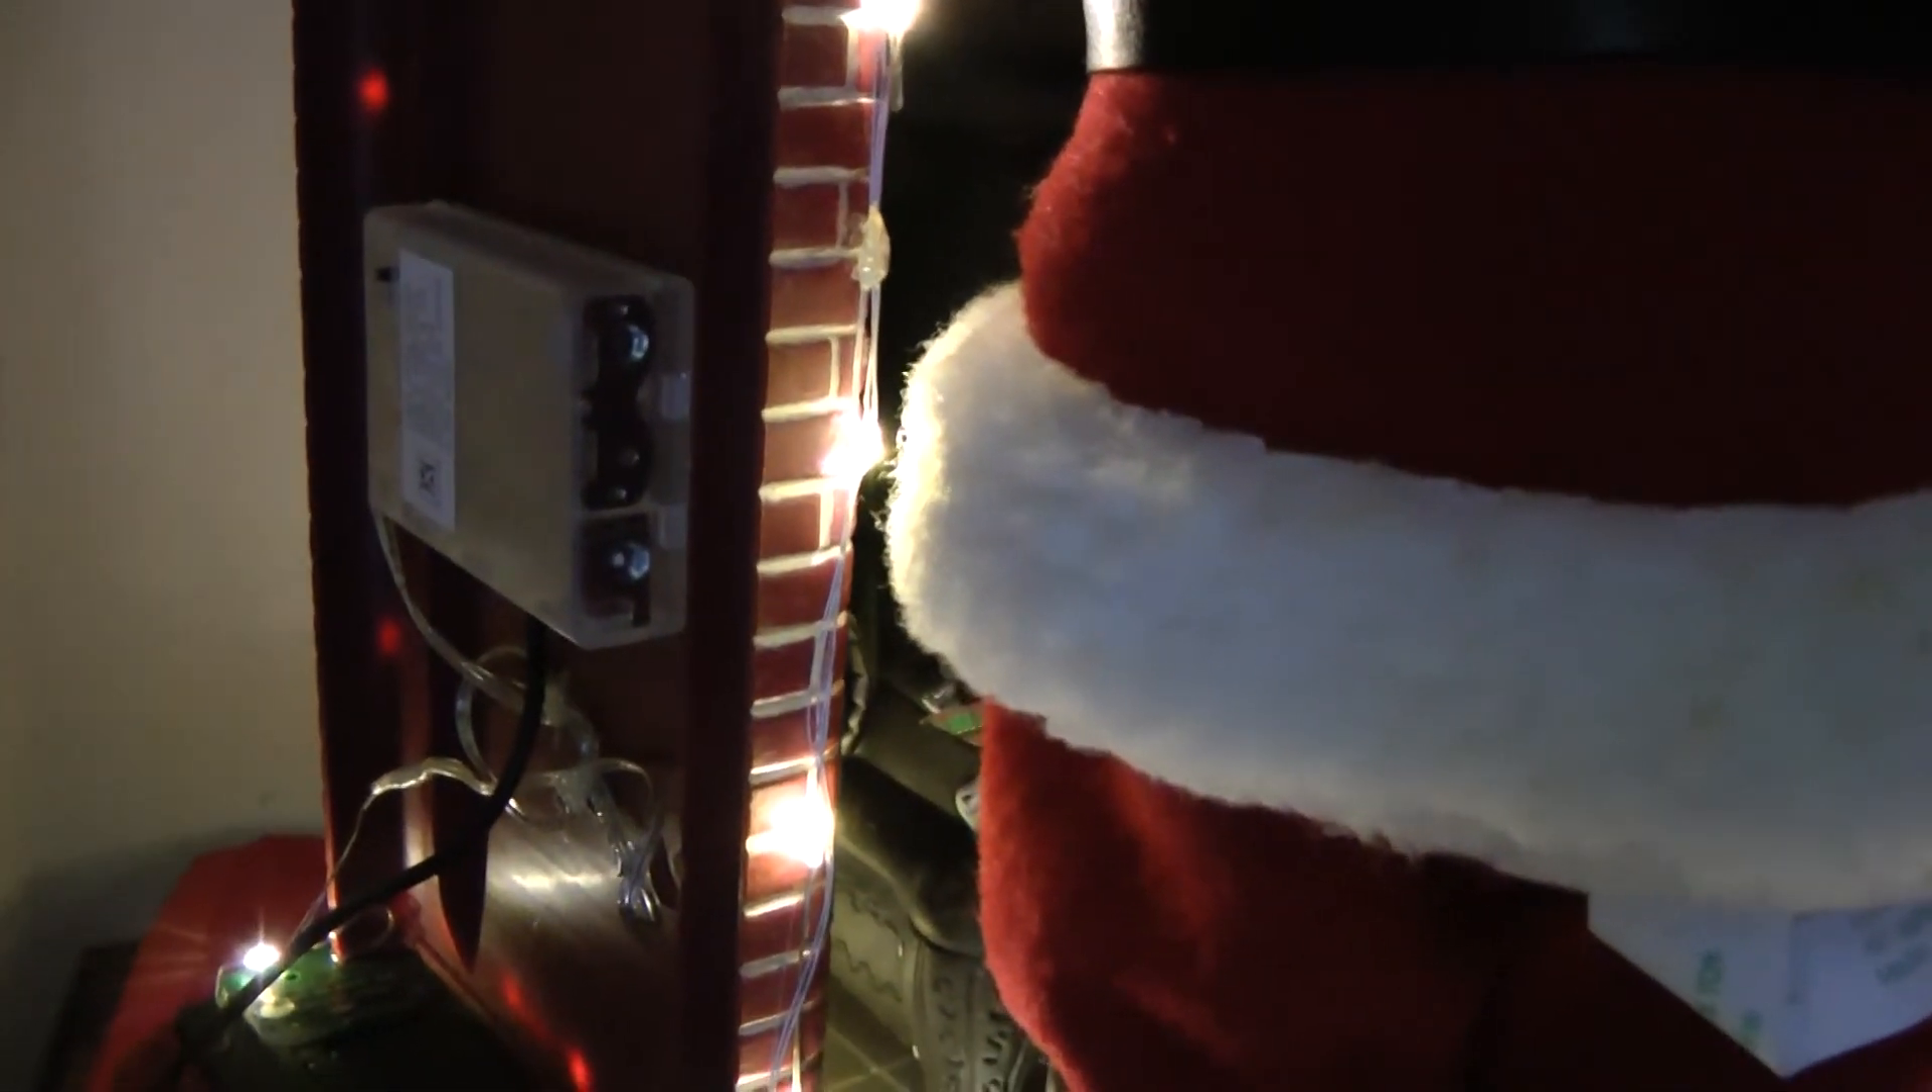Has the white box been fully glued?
Yes.